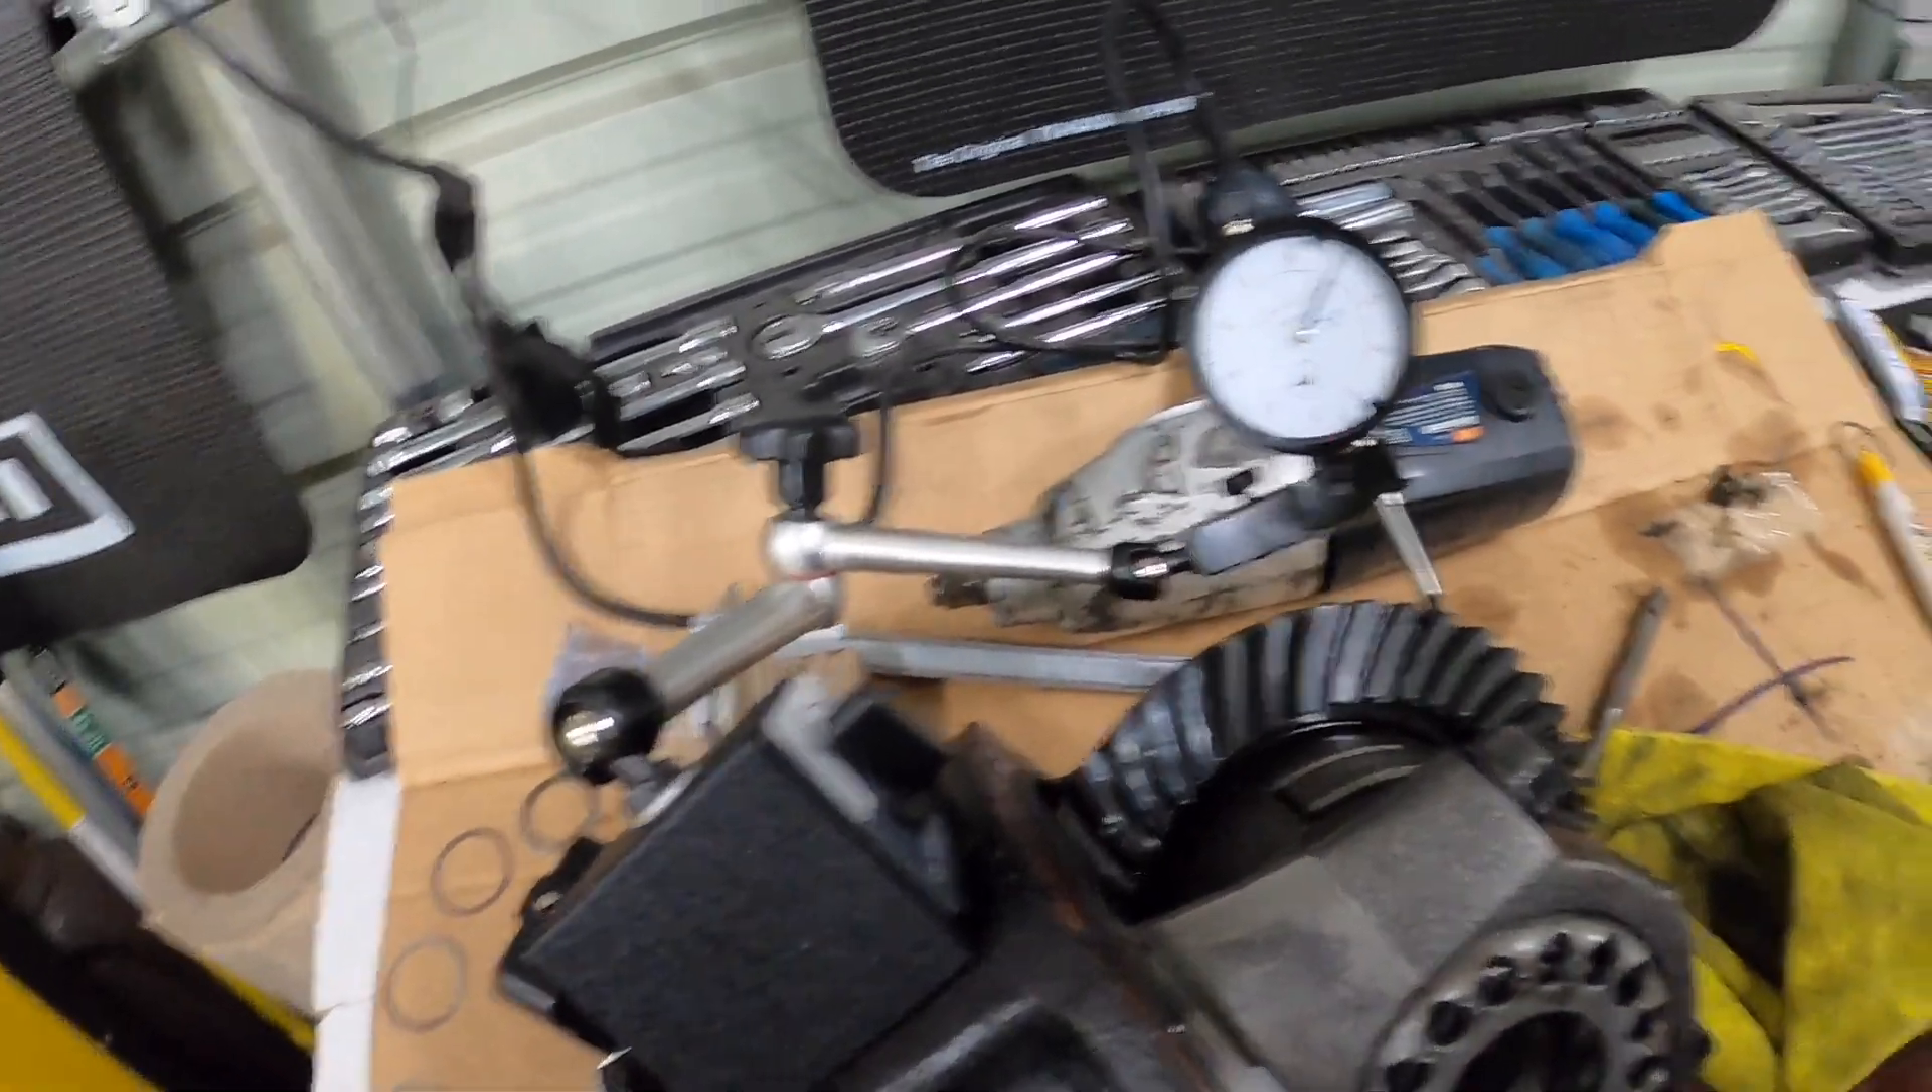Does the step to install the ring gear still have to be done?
No.